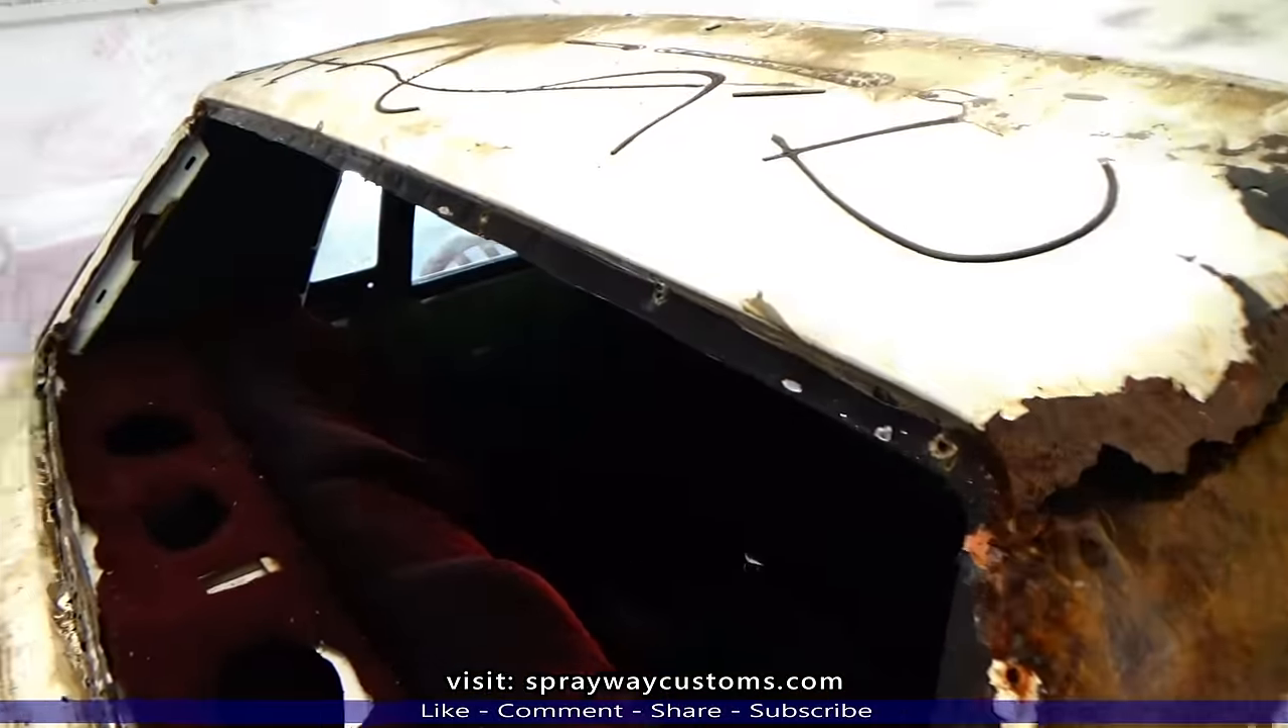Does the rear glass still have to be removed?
No.